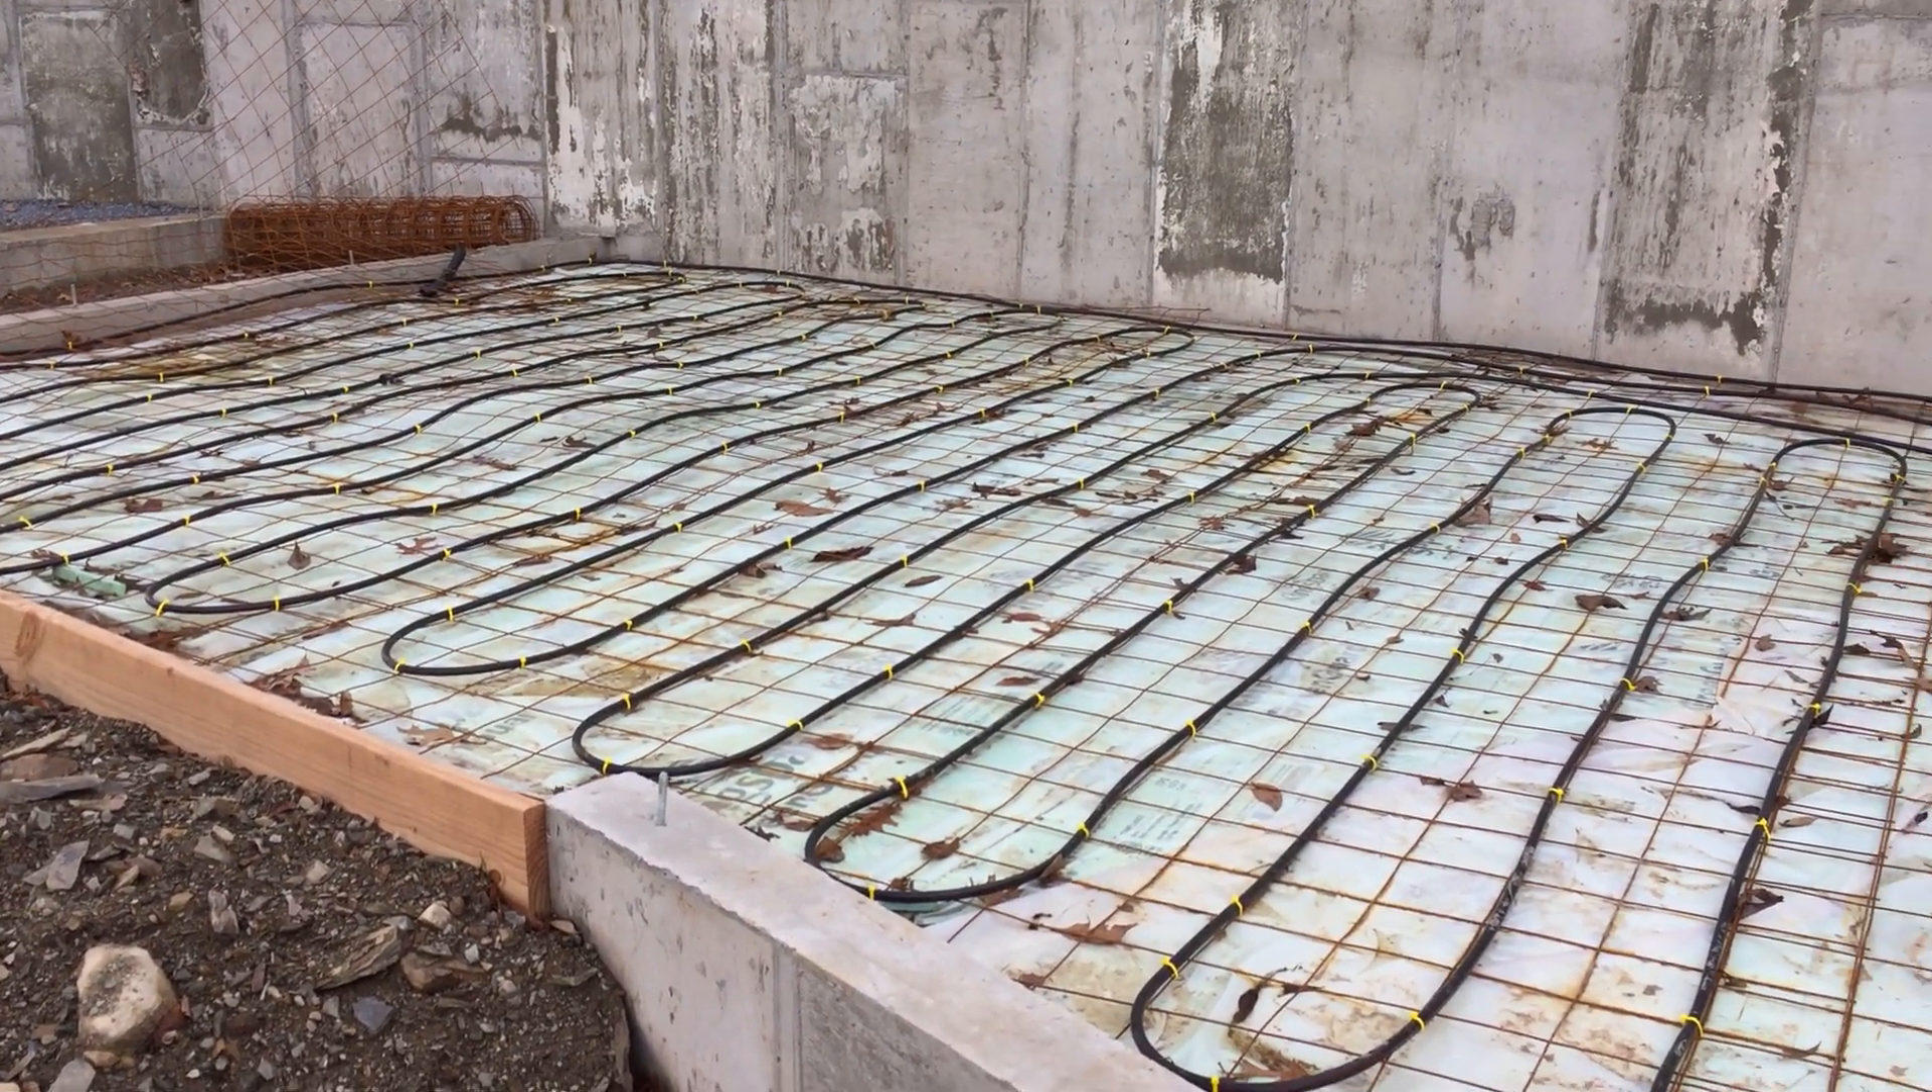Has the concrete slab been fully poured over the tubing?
No.